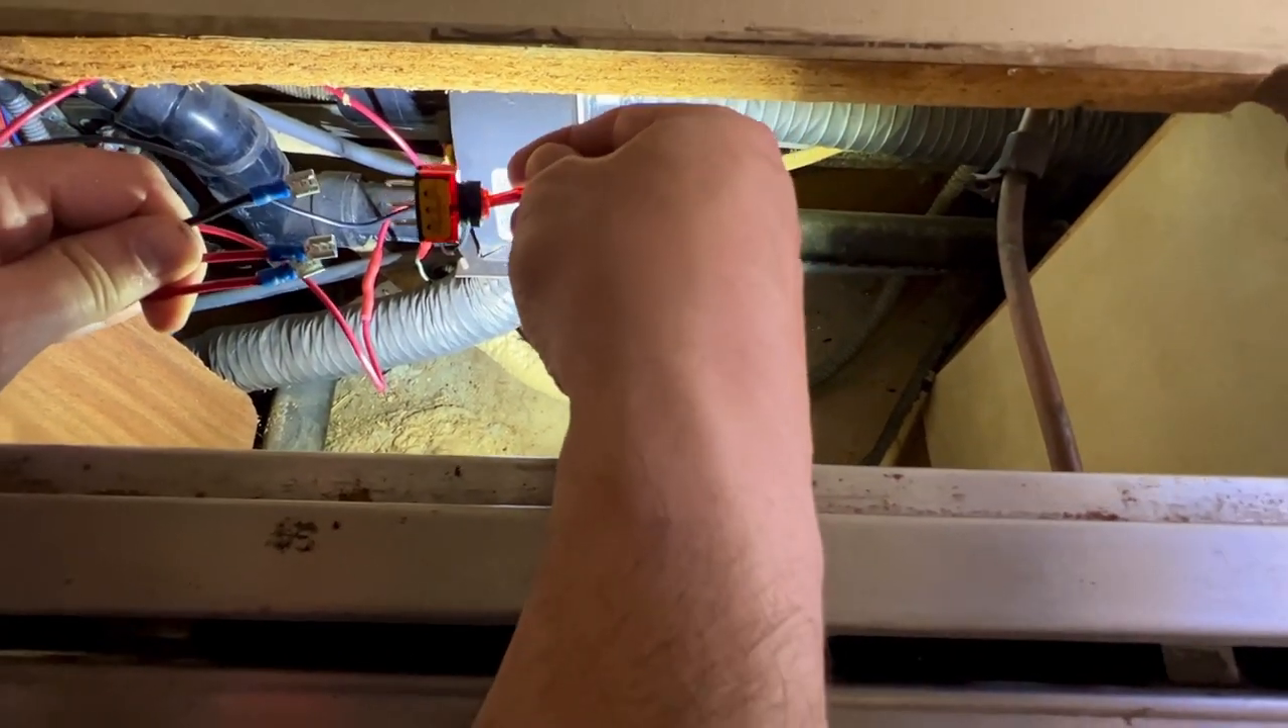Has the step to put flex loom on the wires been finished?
No.